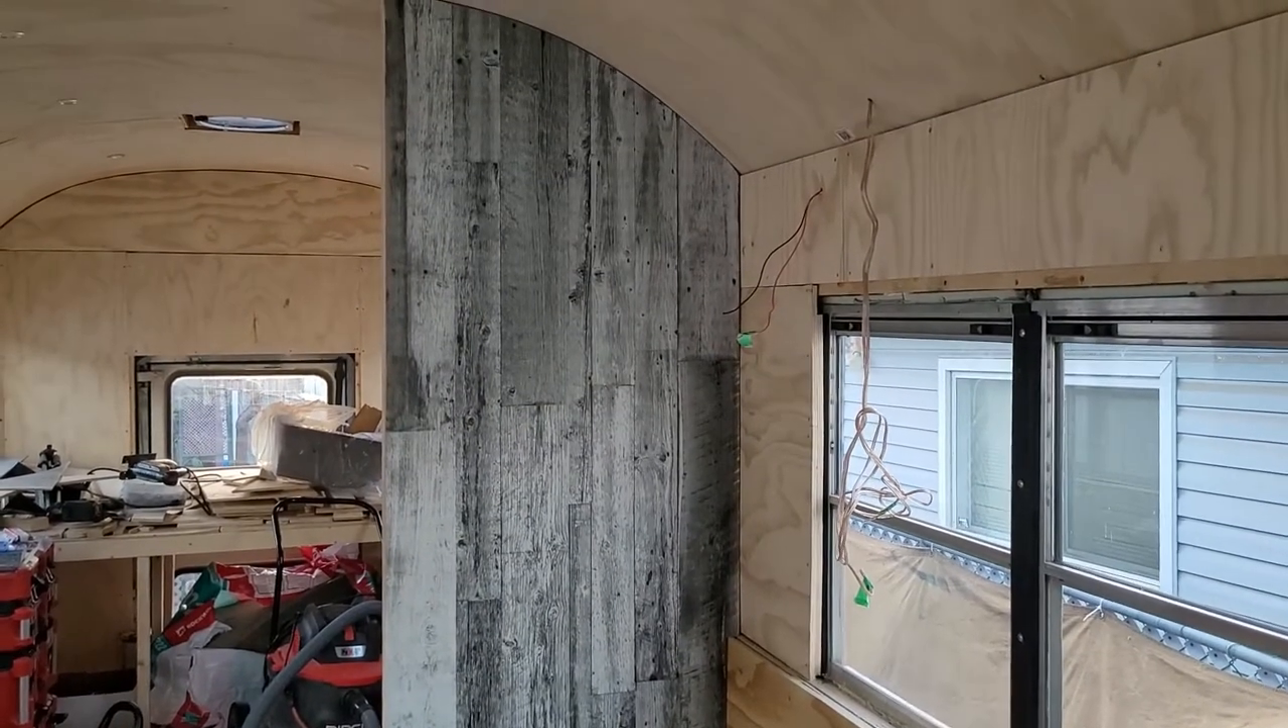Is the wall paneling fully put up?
Yes.